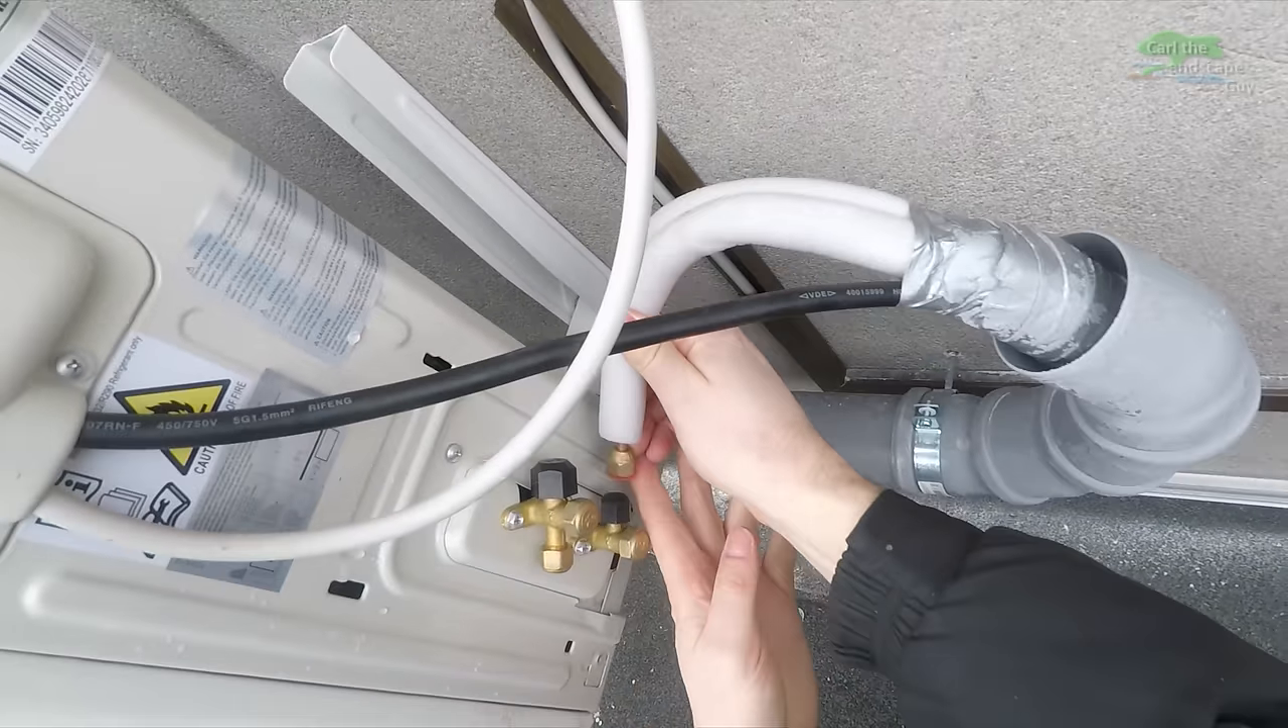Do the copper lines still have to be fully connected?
Yes.